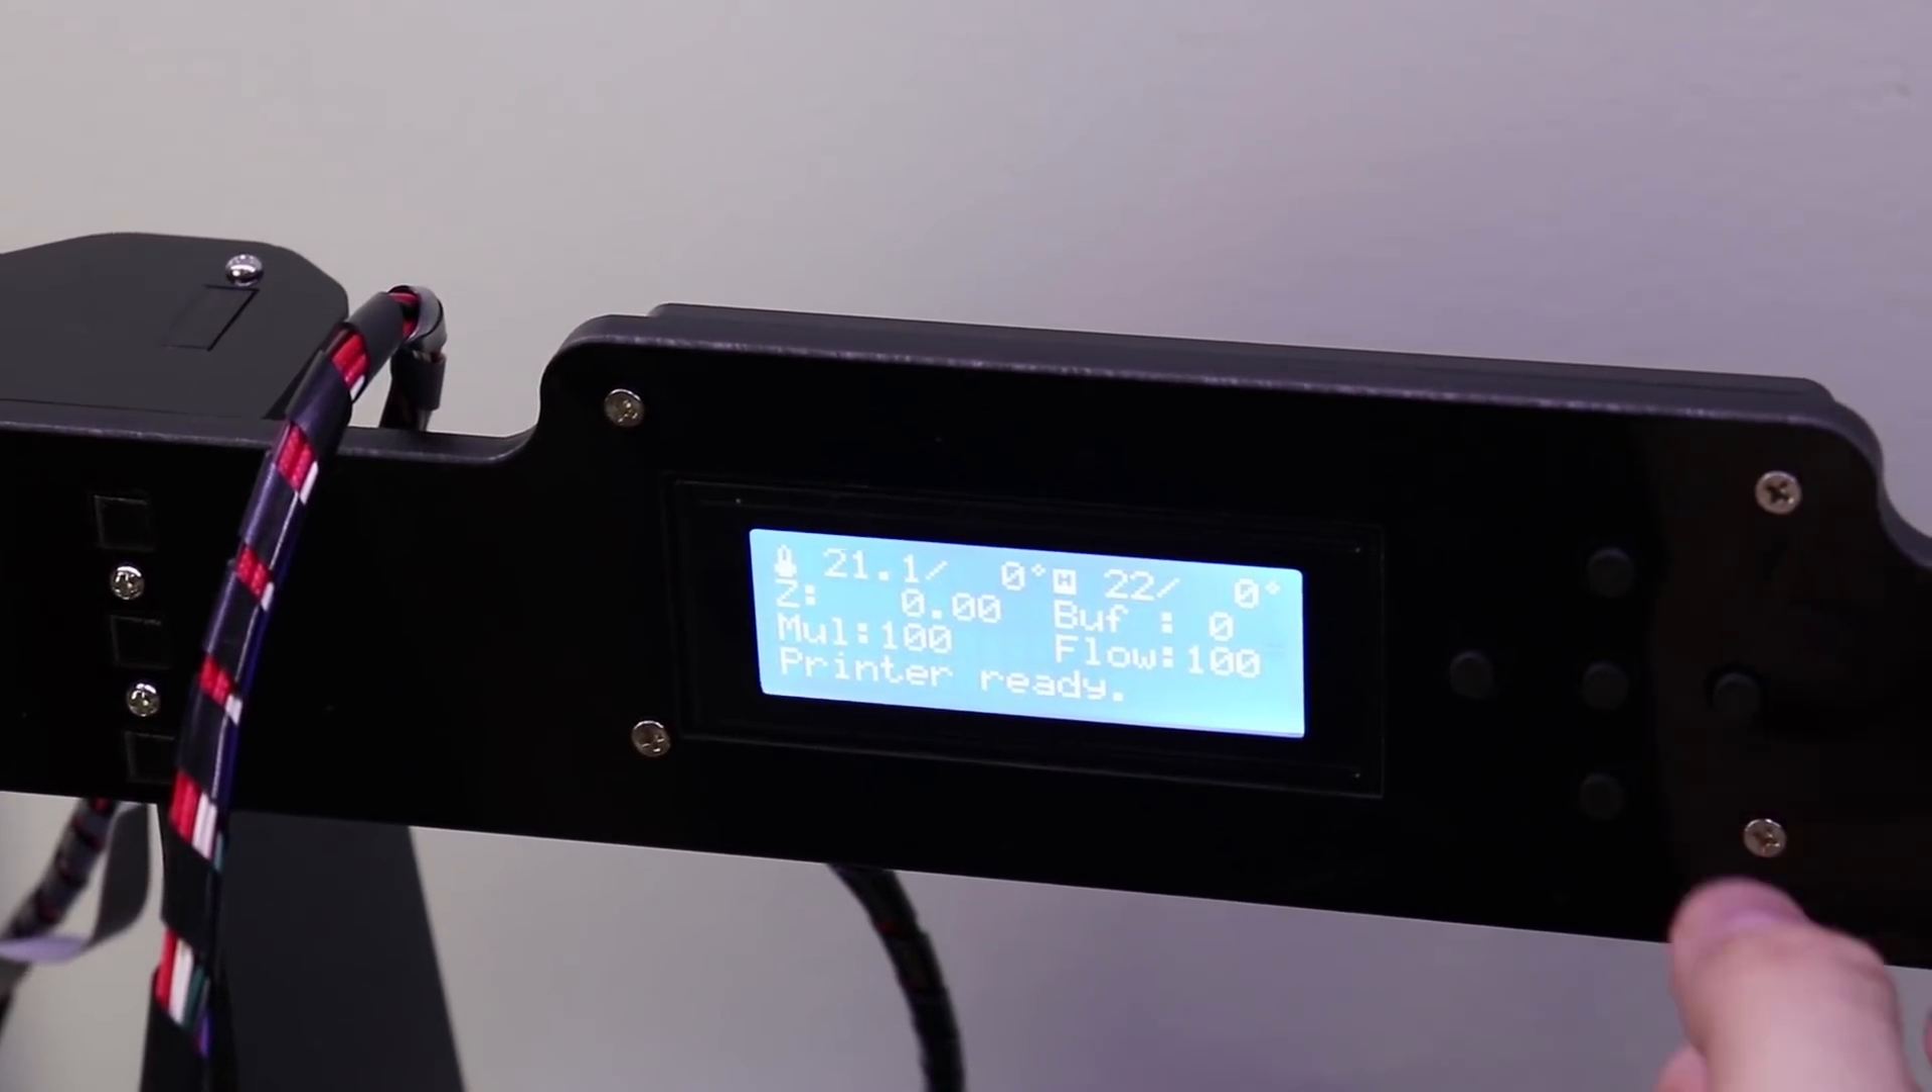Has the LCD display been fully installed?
Yes.